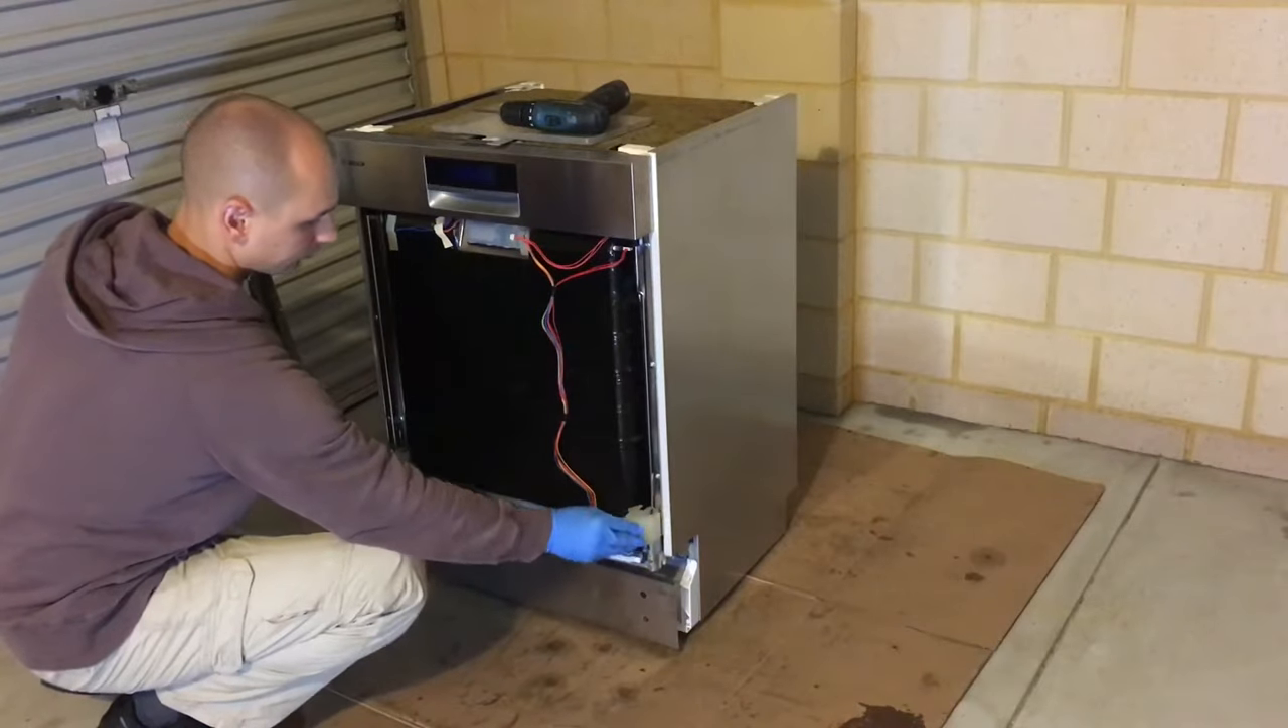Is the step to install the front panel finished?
No.